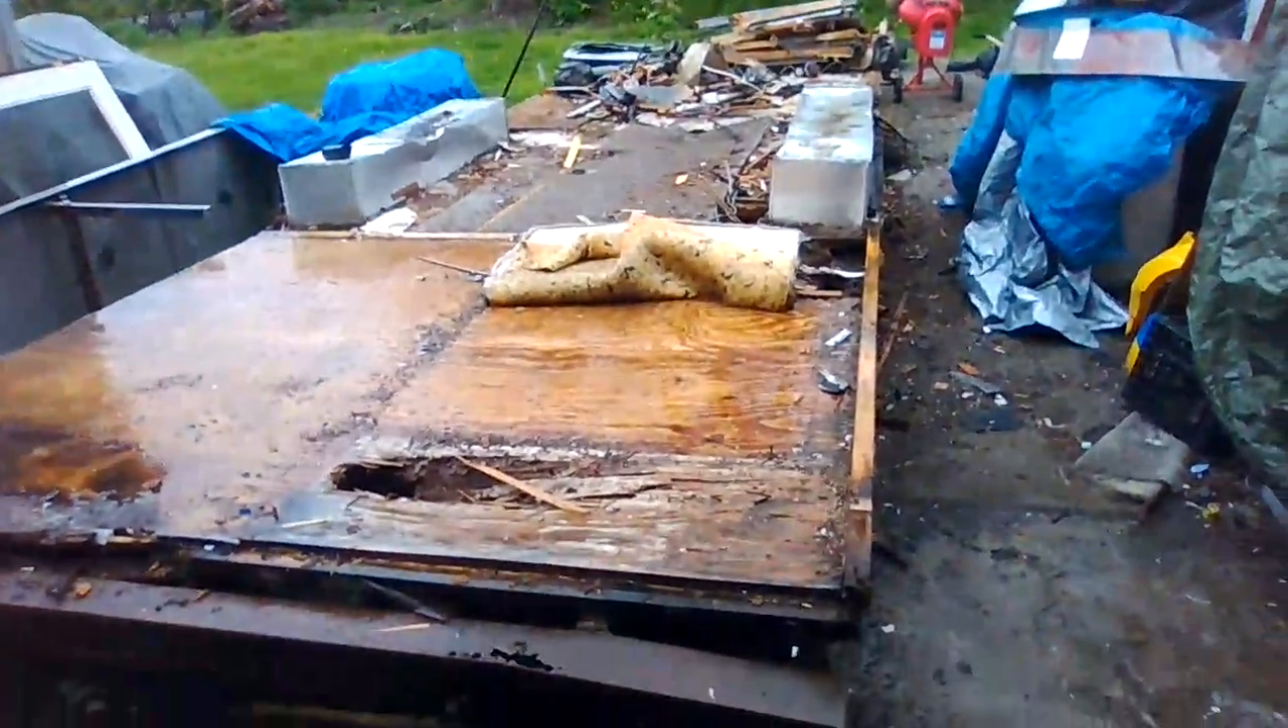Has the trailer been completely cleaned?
No.